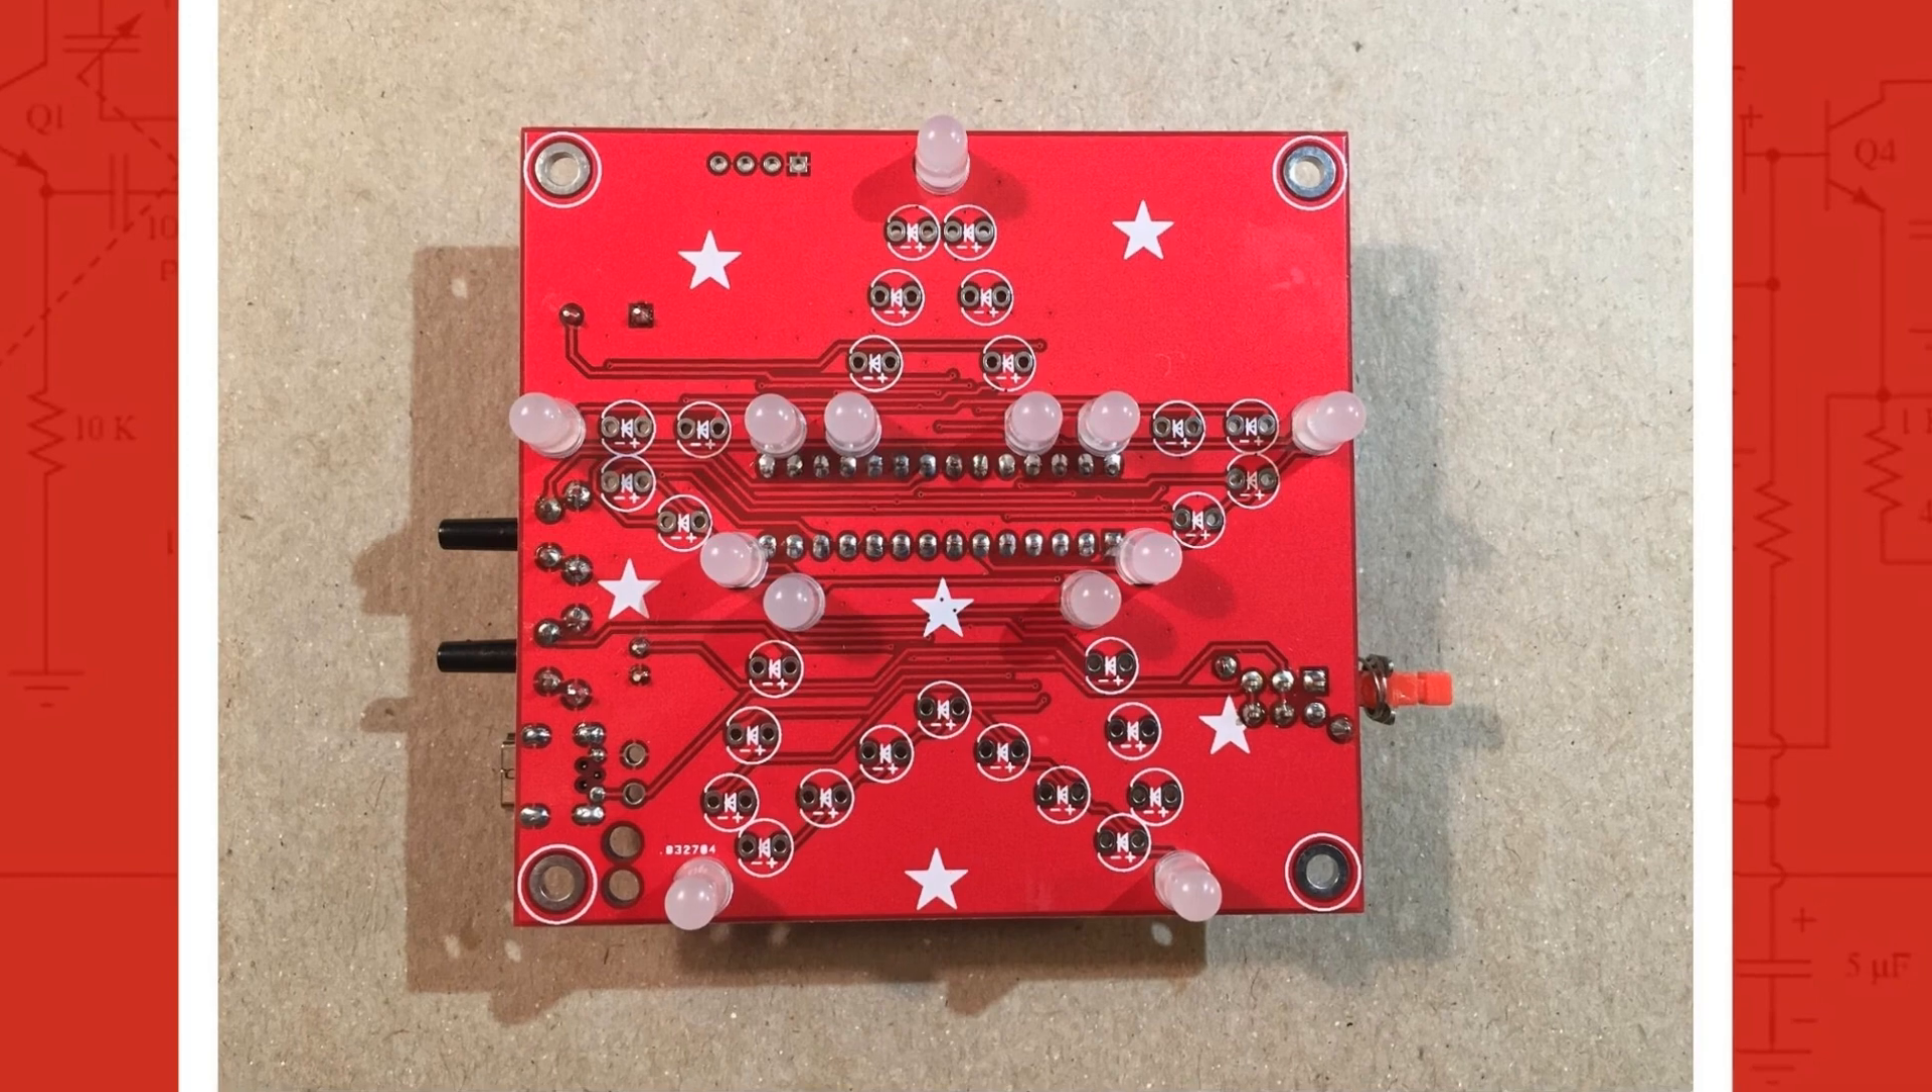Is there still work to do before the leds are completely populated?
Yes.